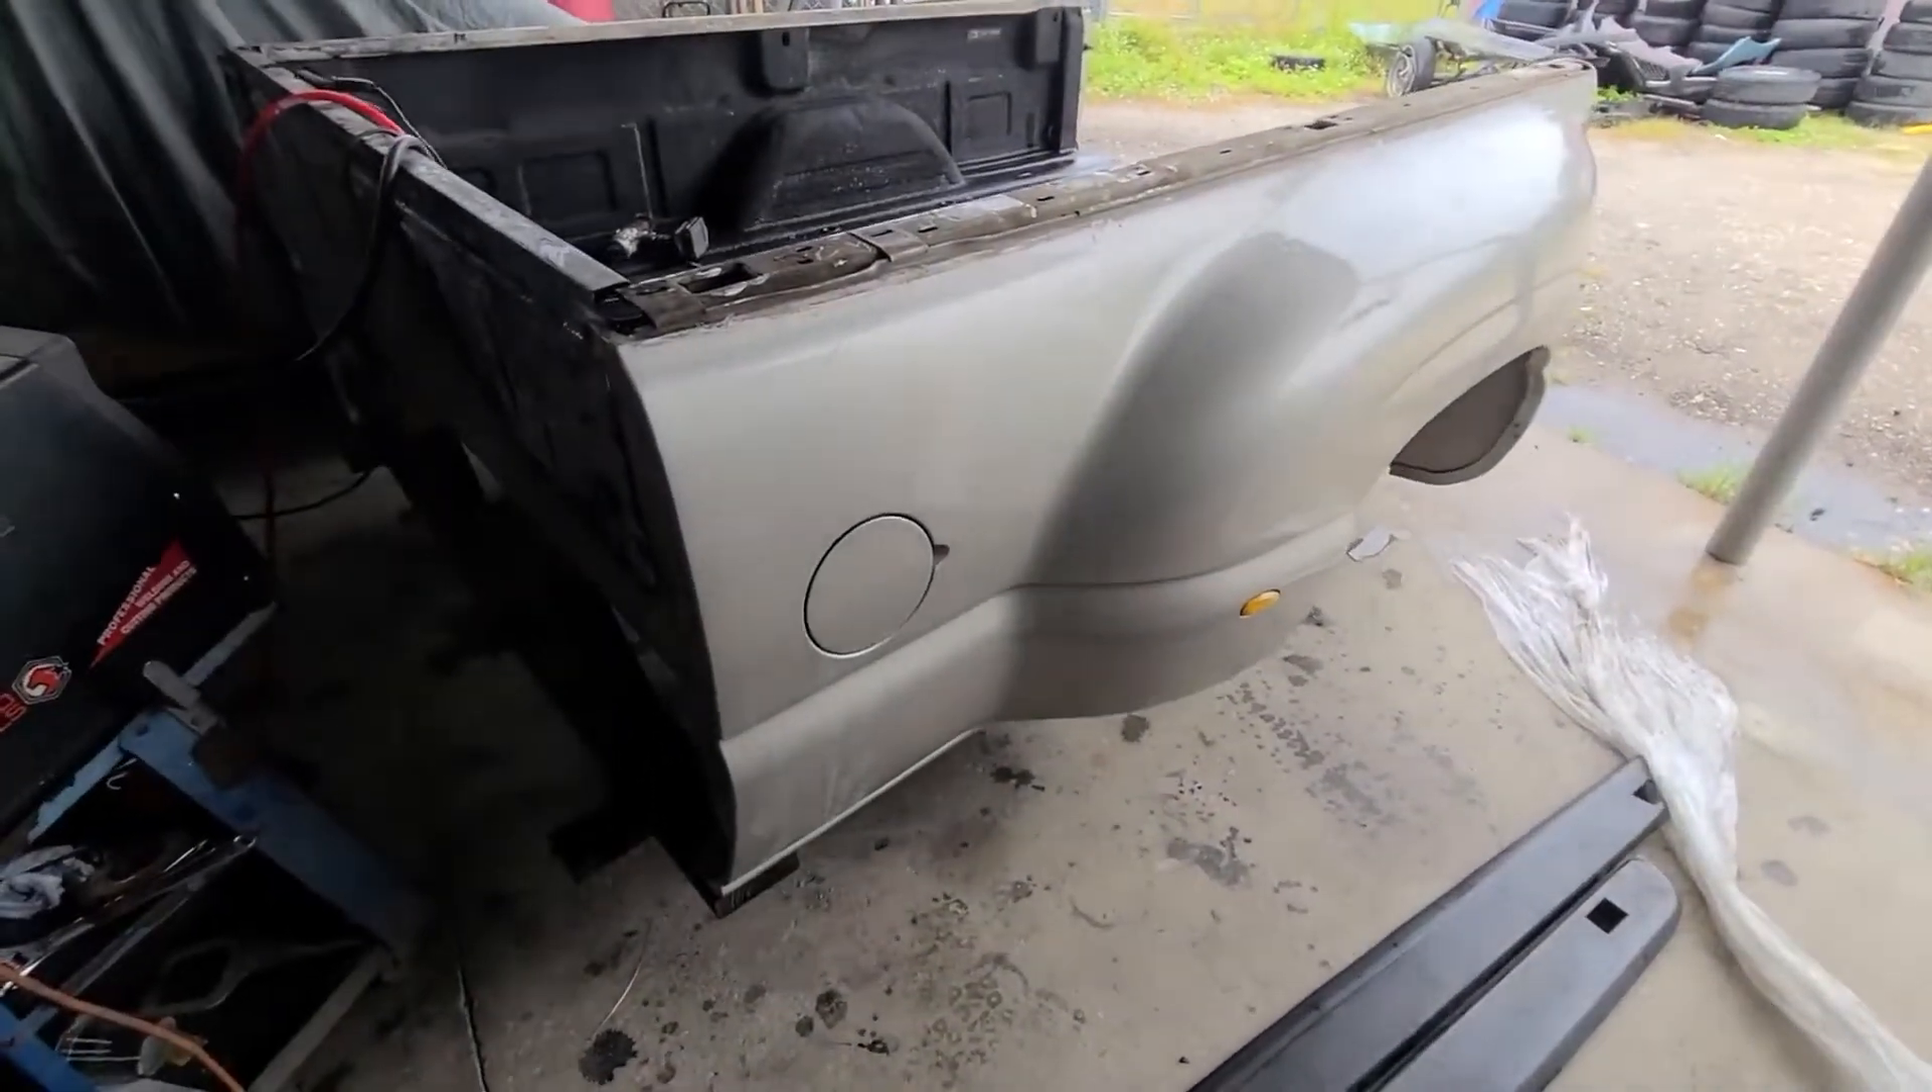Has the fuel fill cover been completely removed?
No.